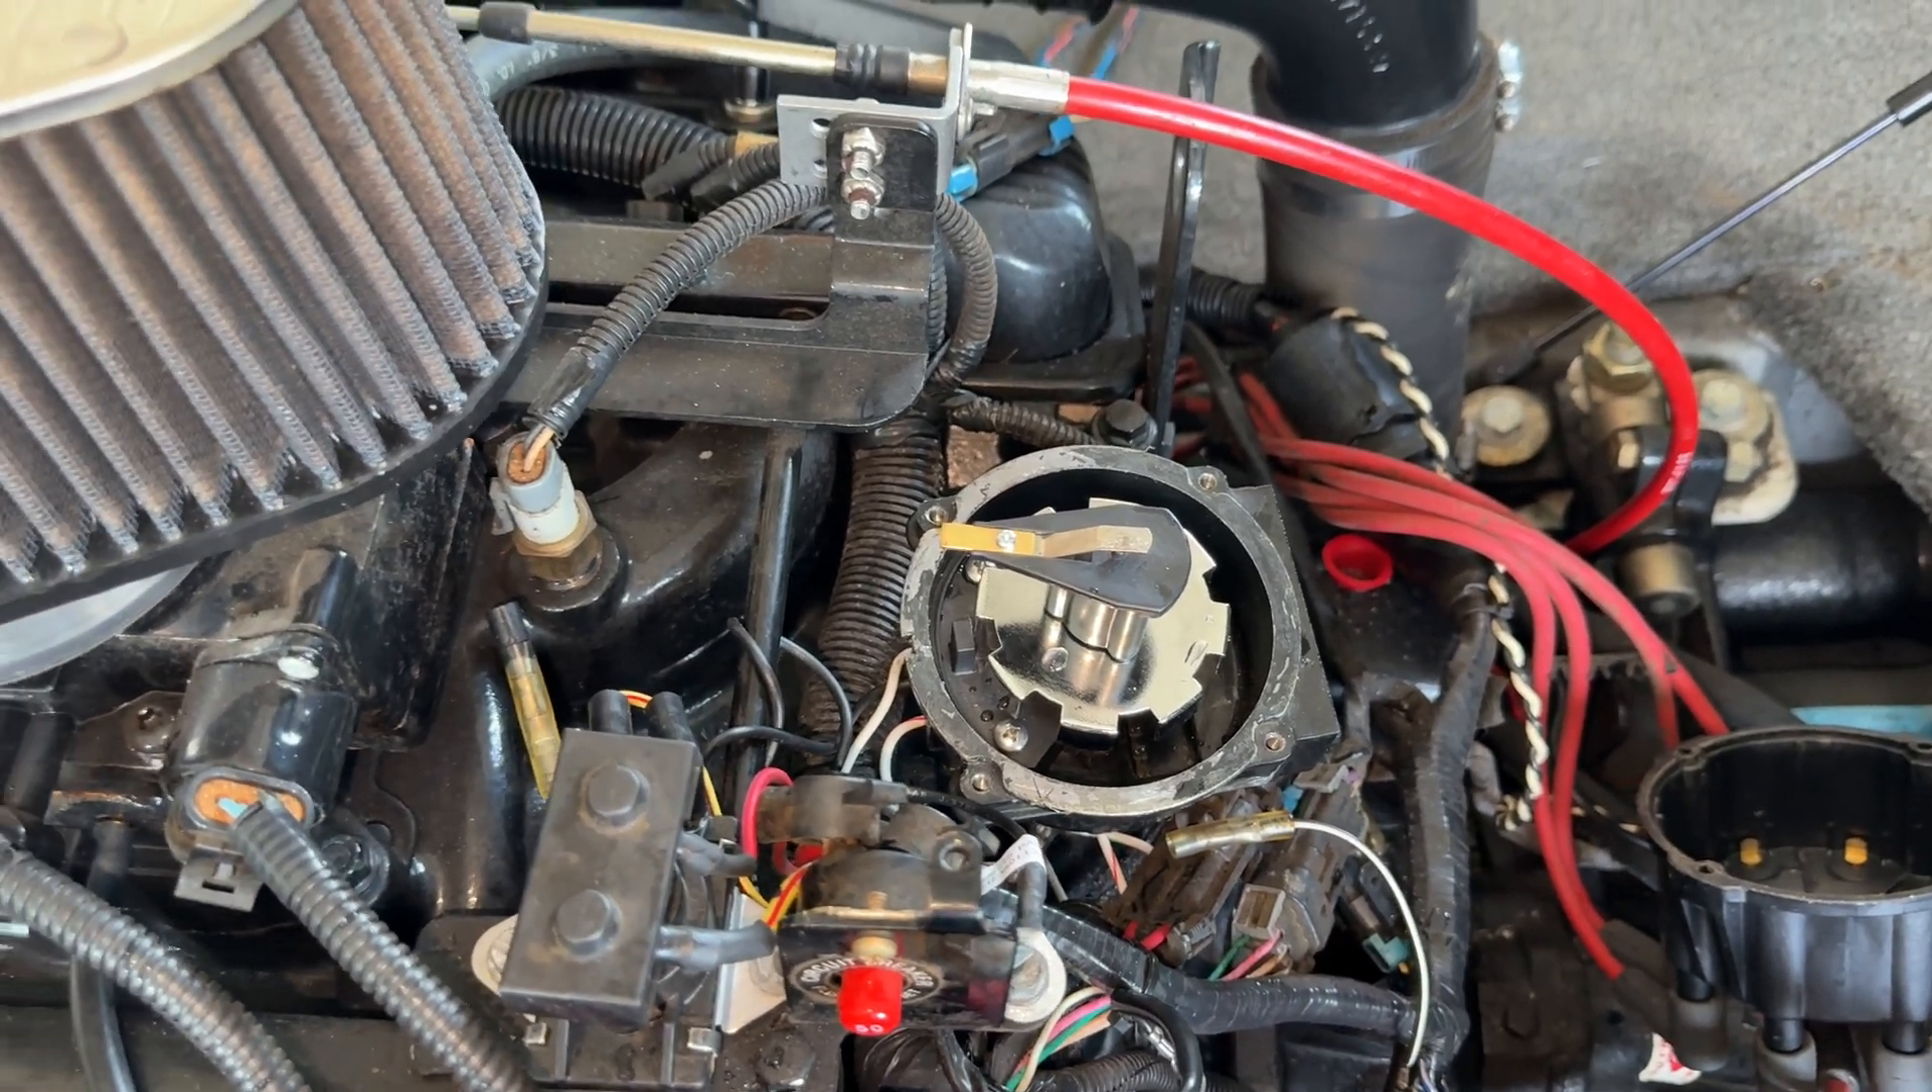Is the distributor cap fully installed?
No.